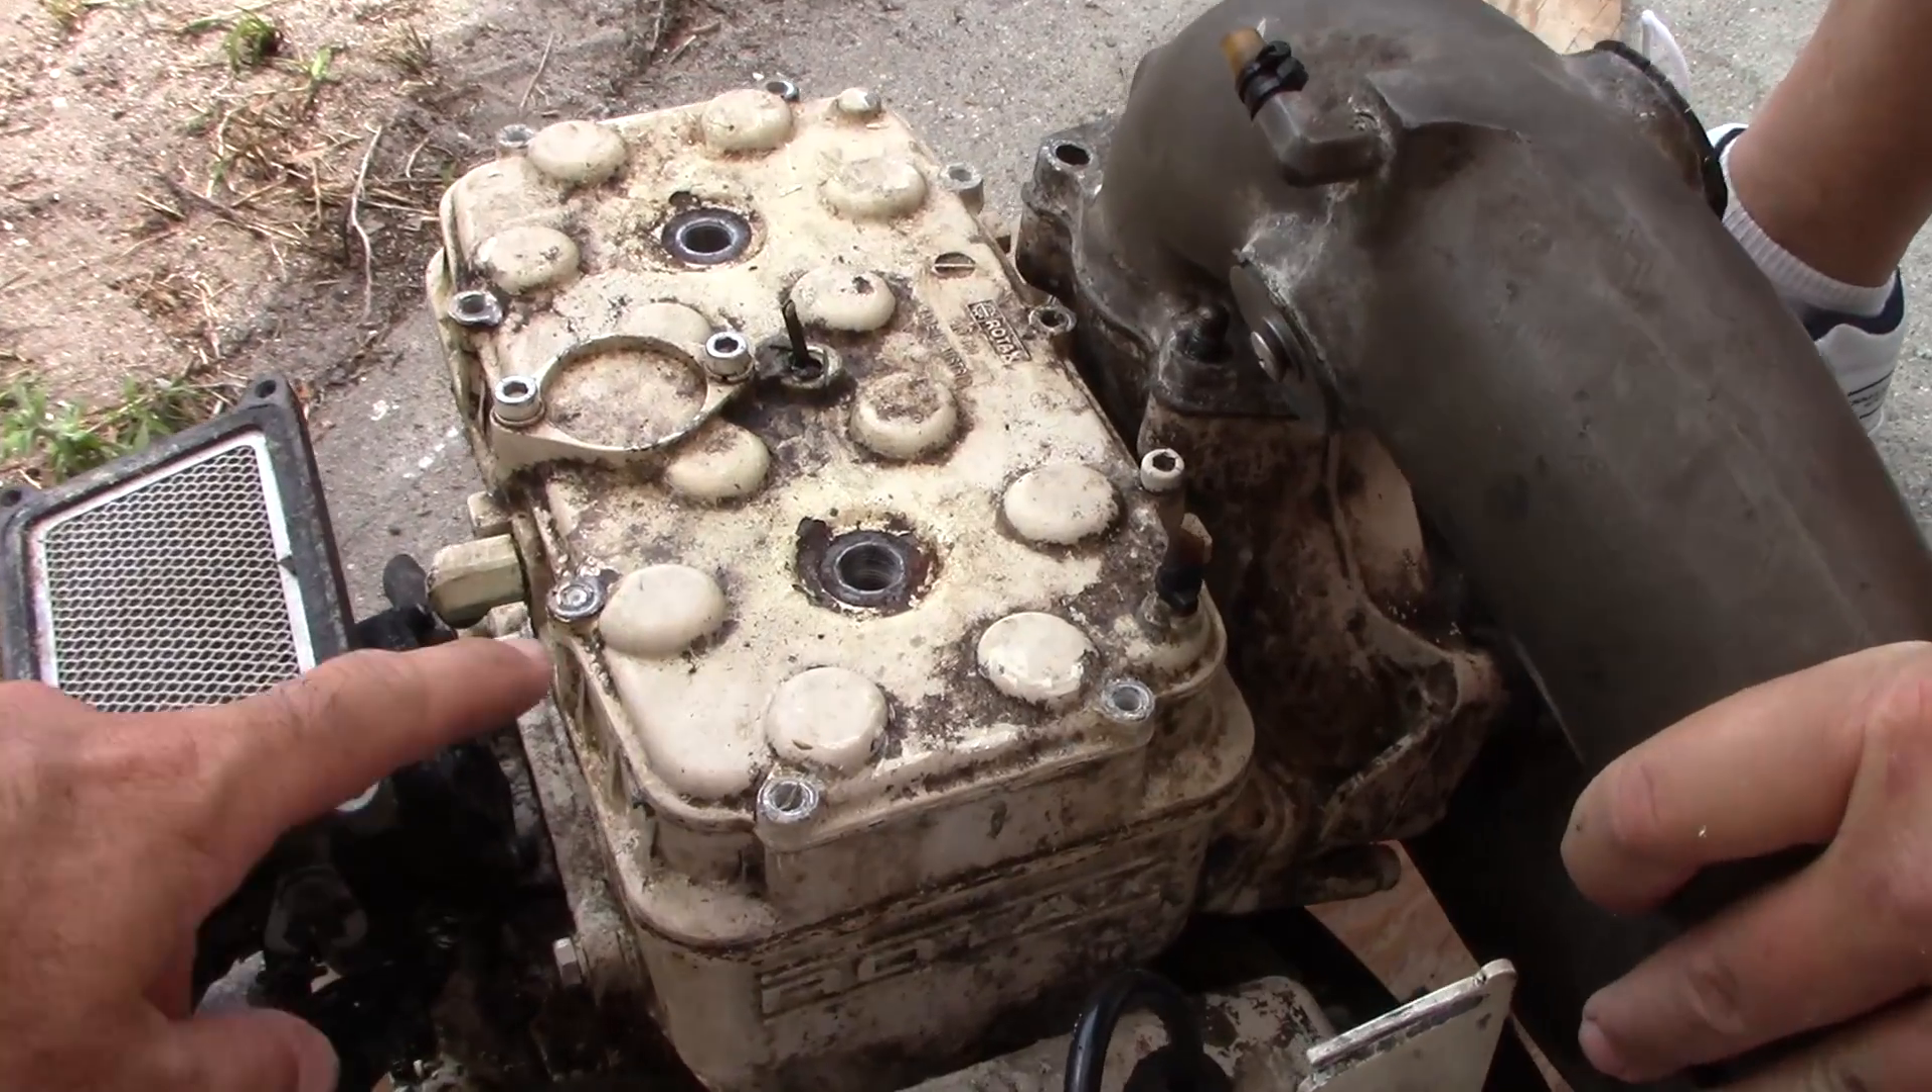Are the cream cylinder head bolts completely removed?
No.